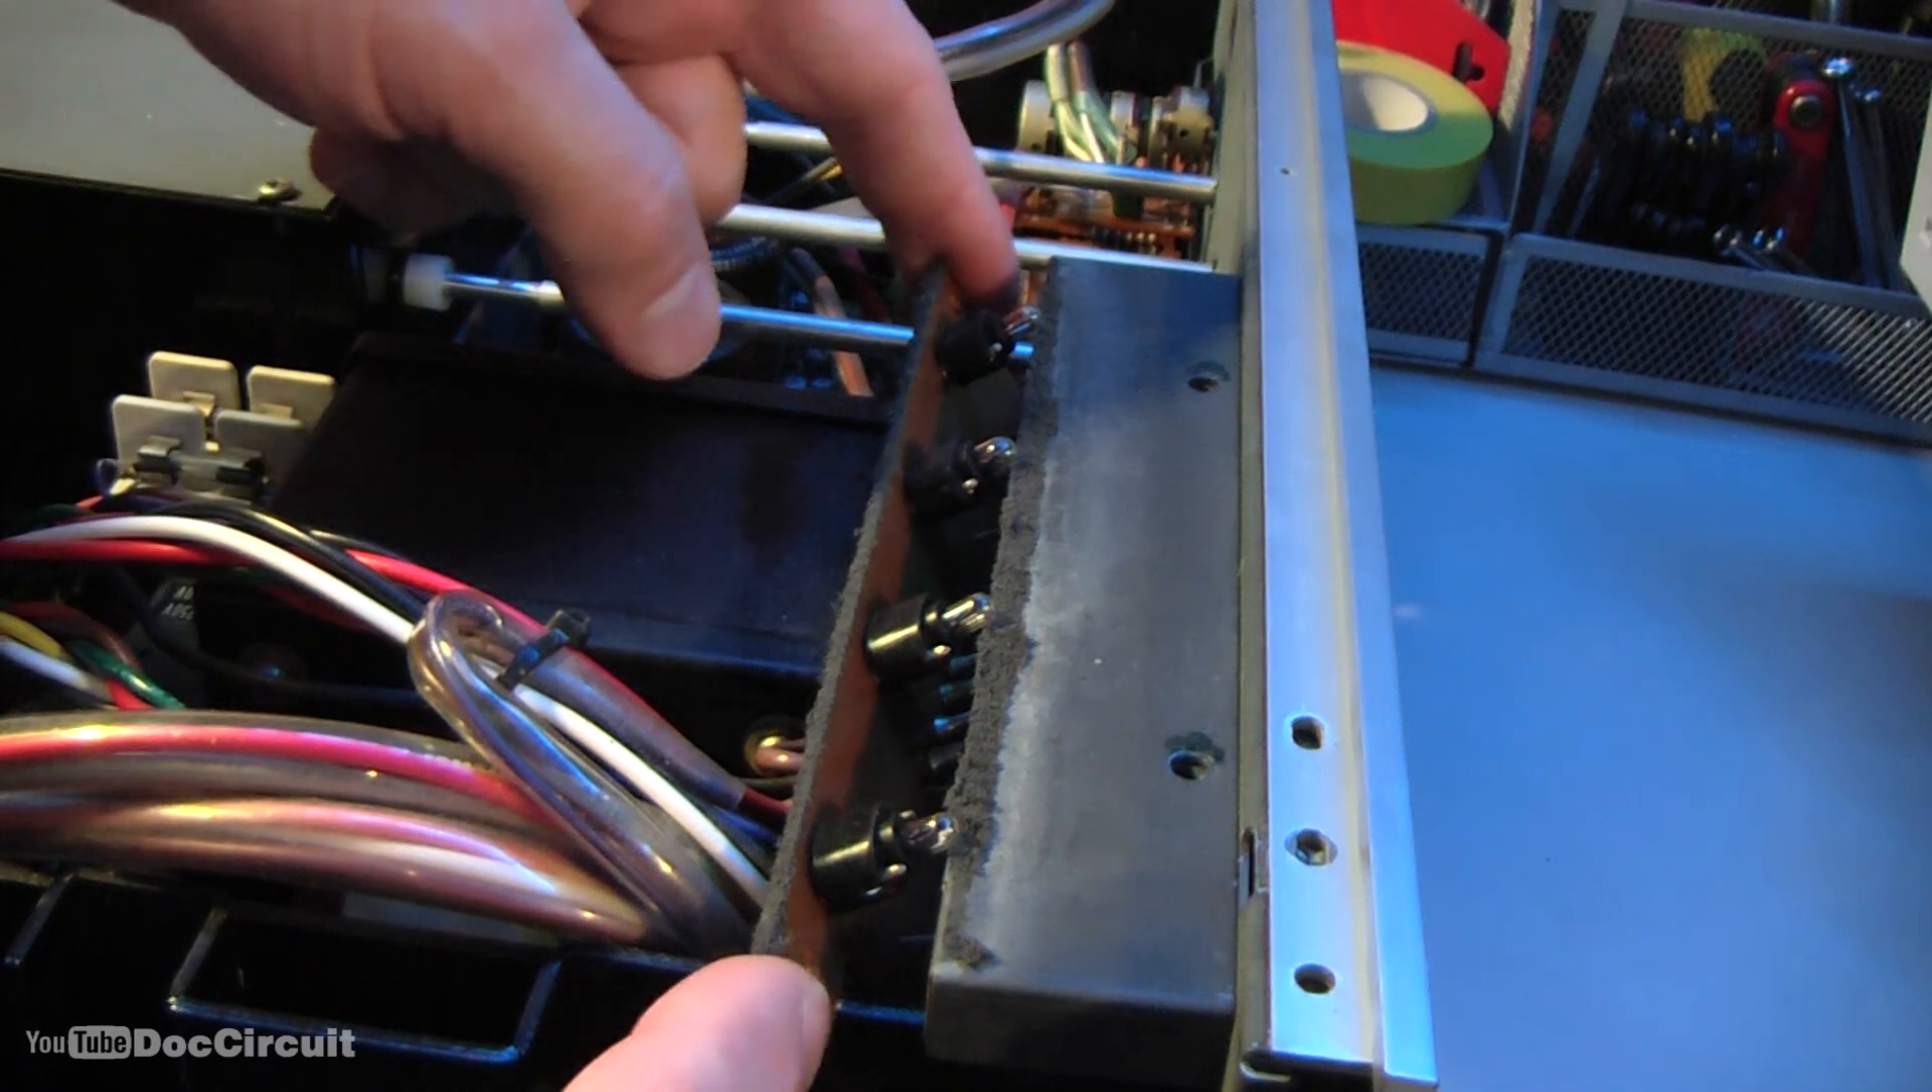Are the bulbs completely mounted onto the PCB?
Yes.